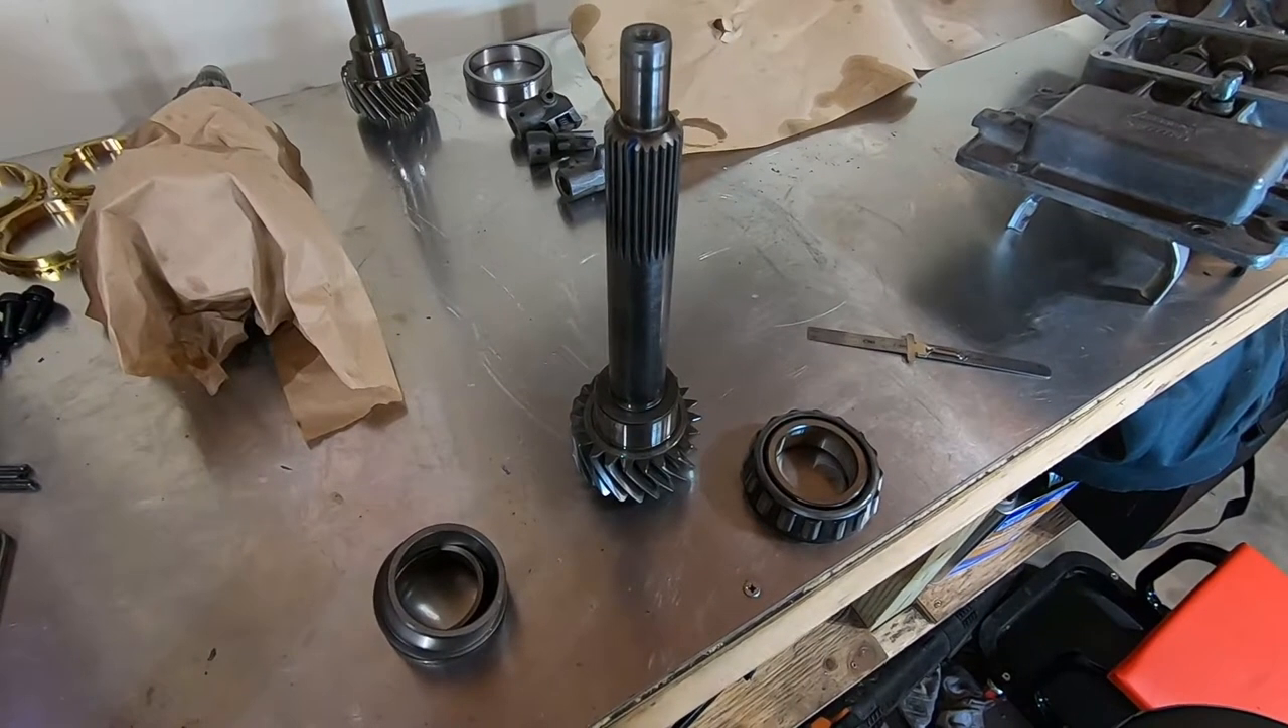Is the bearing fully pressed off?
Yes.